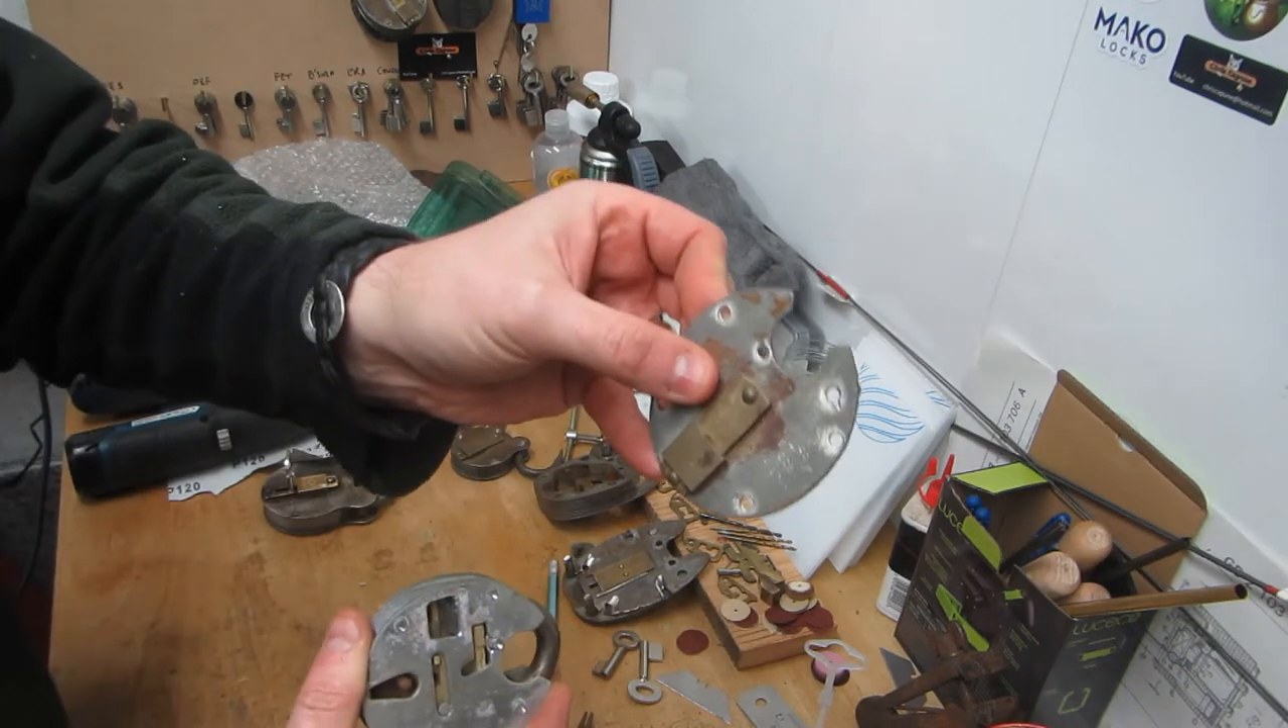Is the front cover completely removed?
Yes.